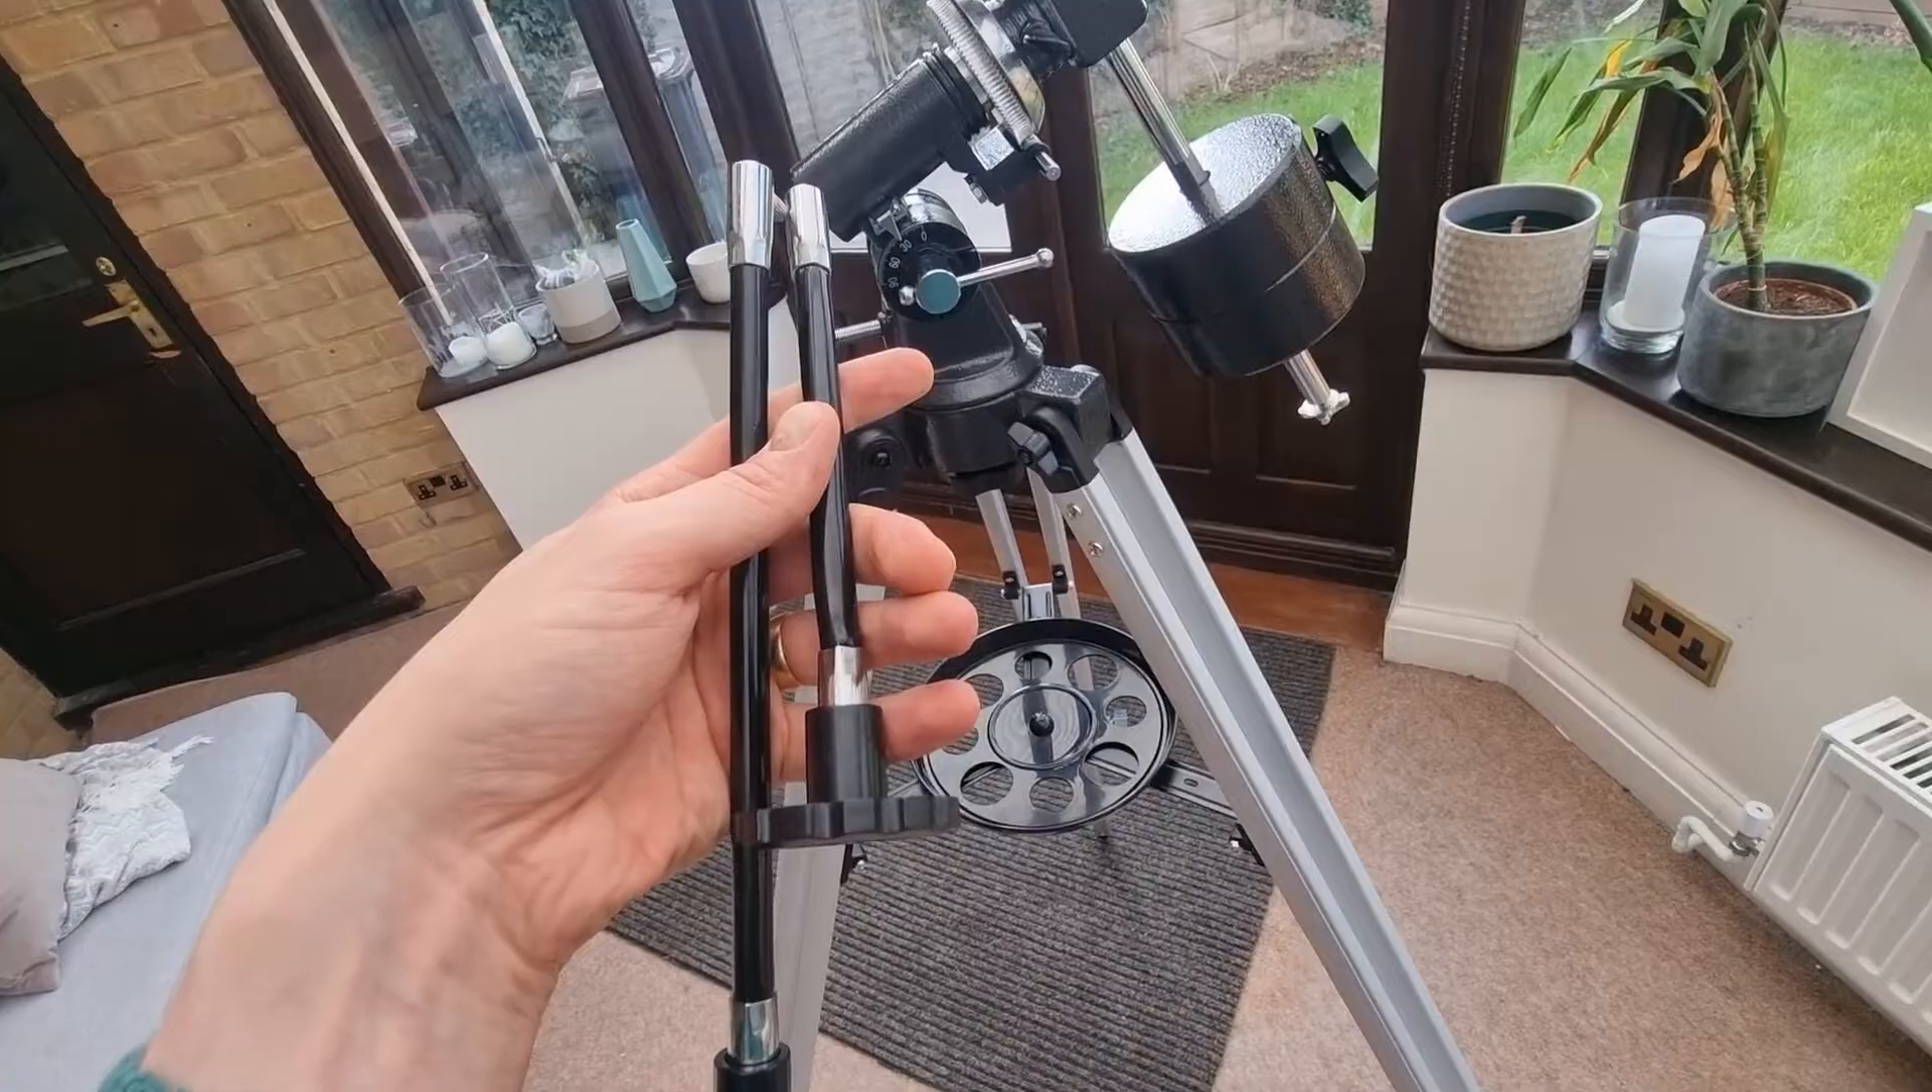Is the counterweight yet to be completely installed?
No.